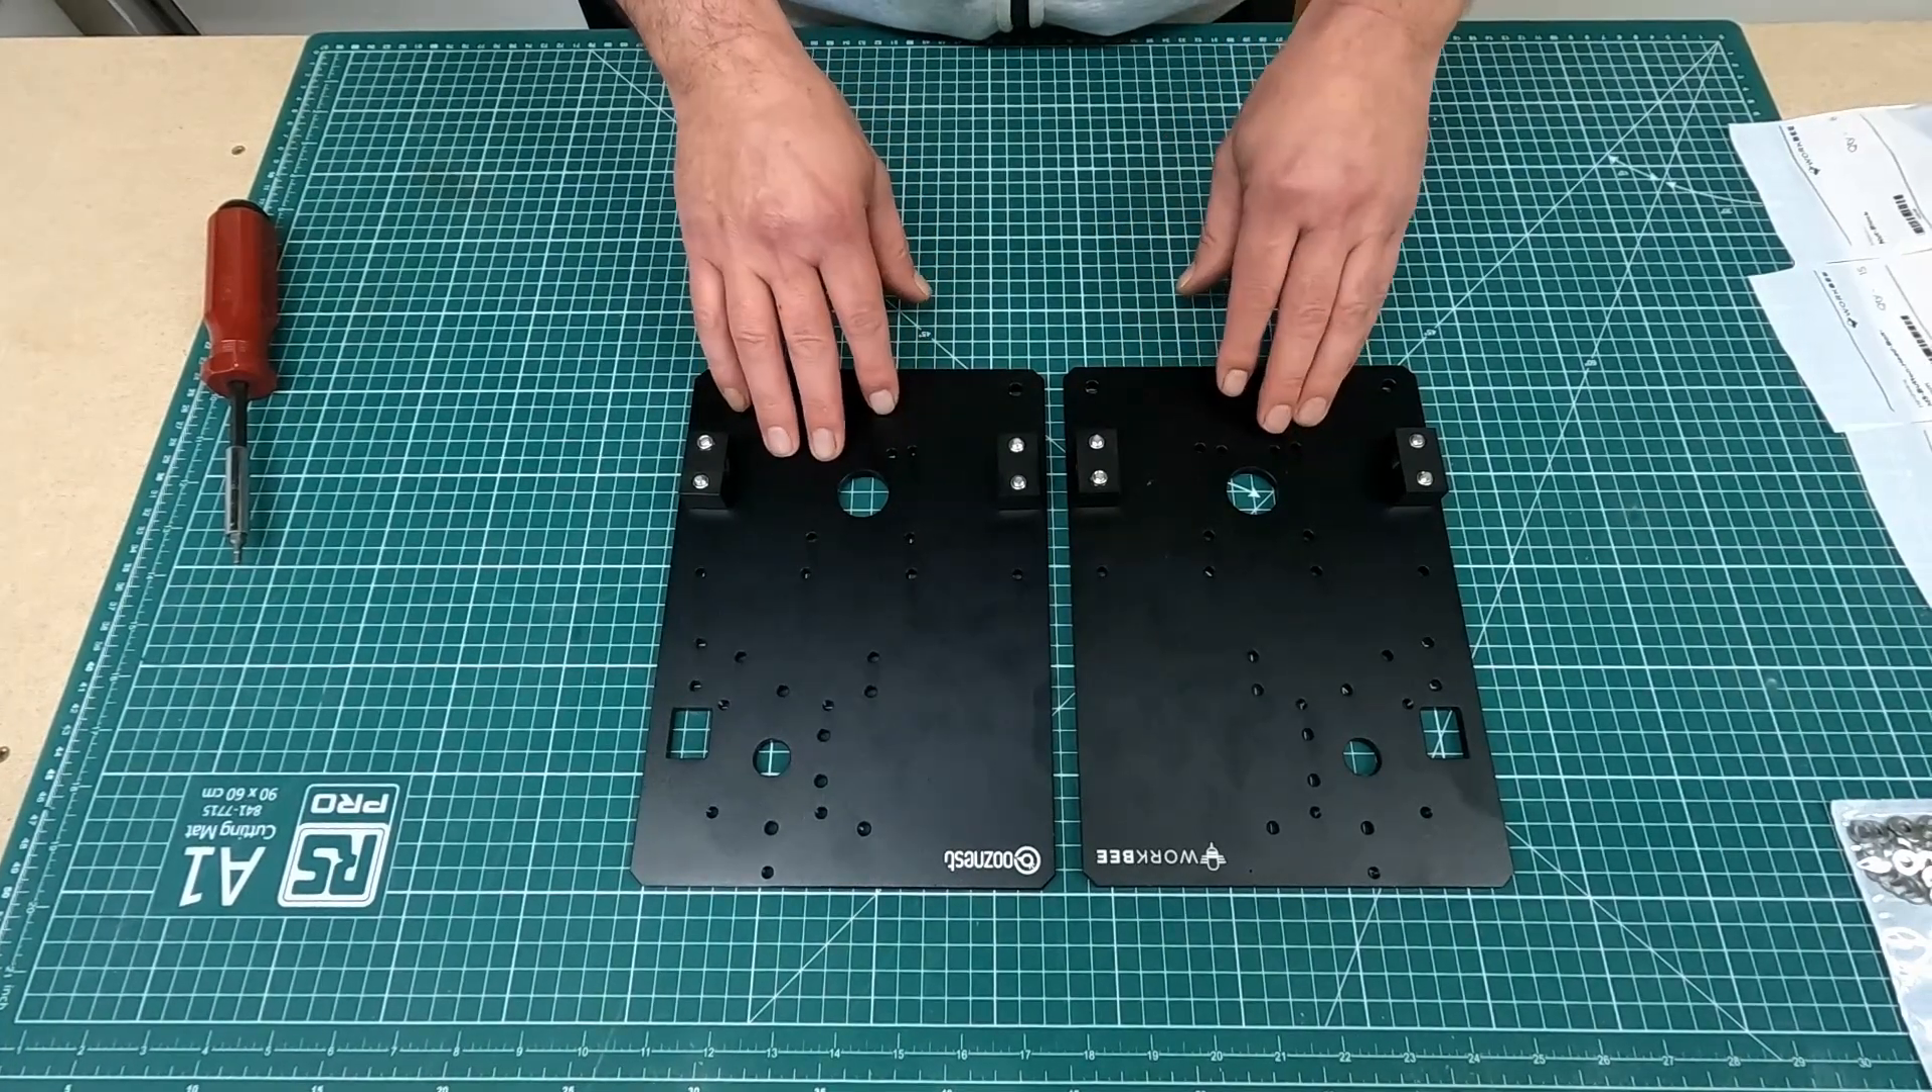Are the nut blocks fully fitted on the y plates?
Yes.